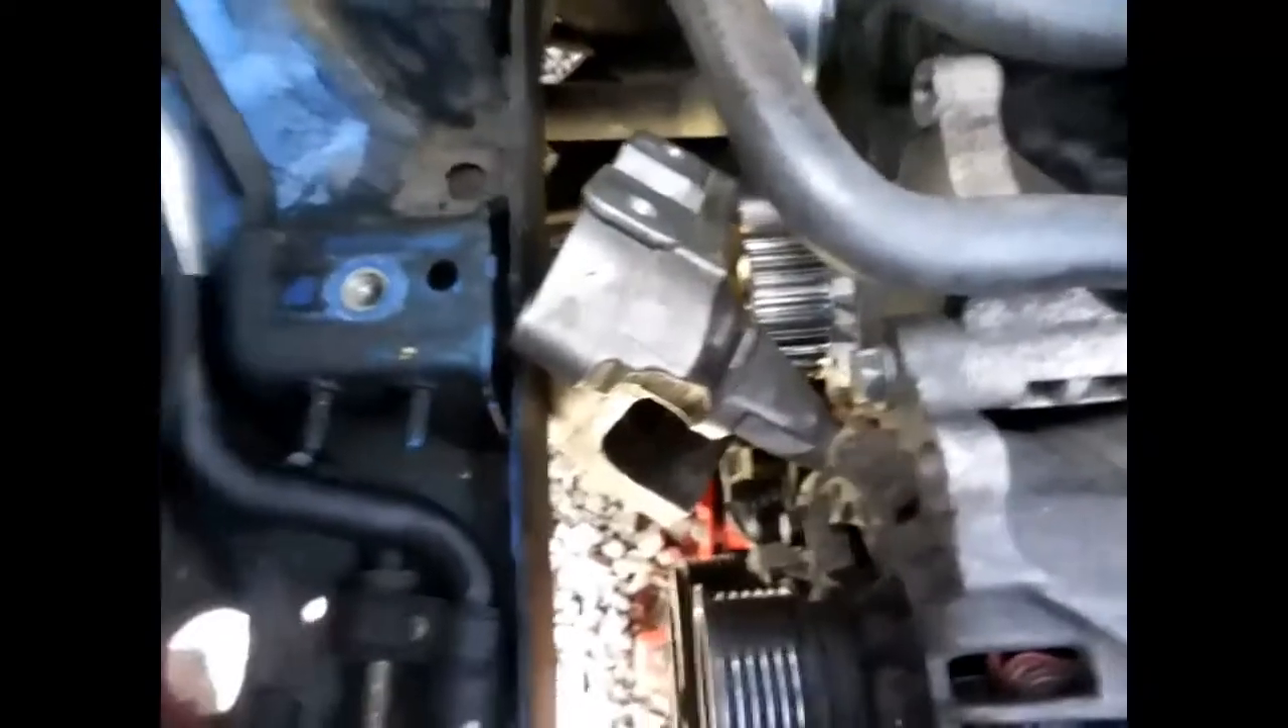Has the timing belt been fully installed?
No.